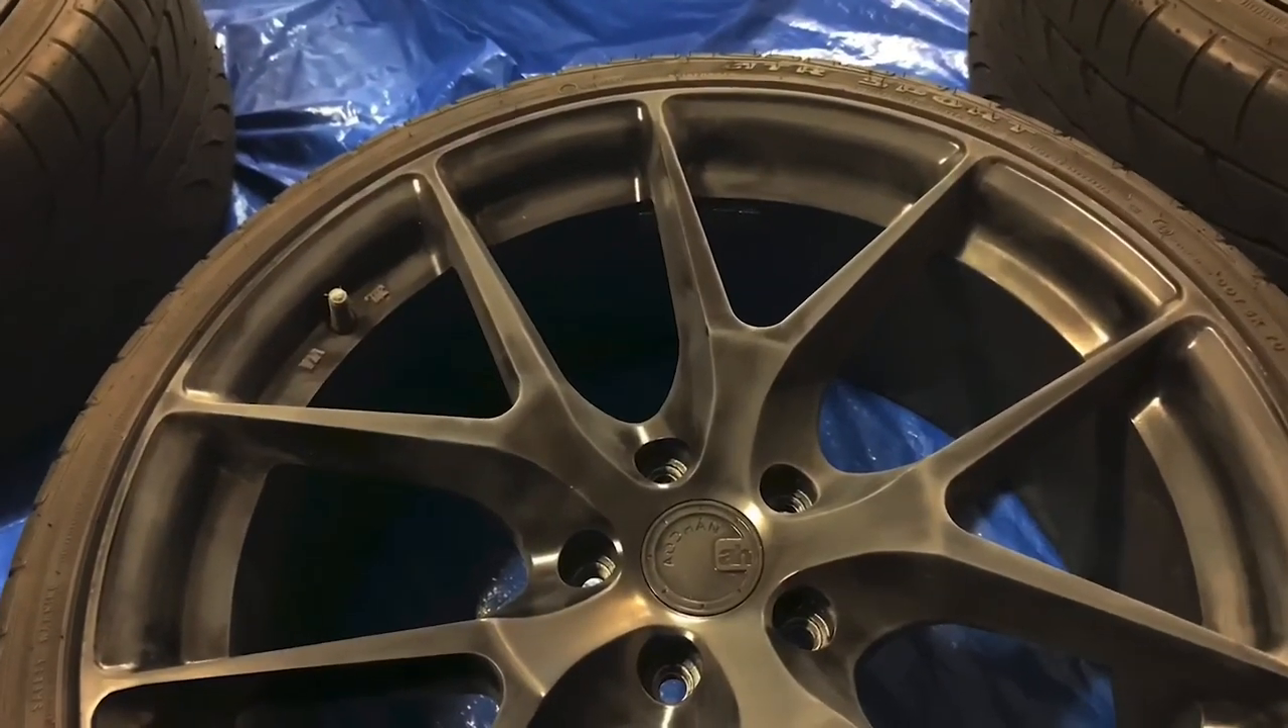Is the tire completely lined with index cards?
No.